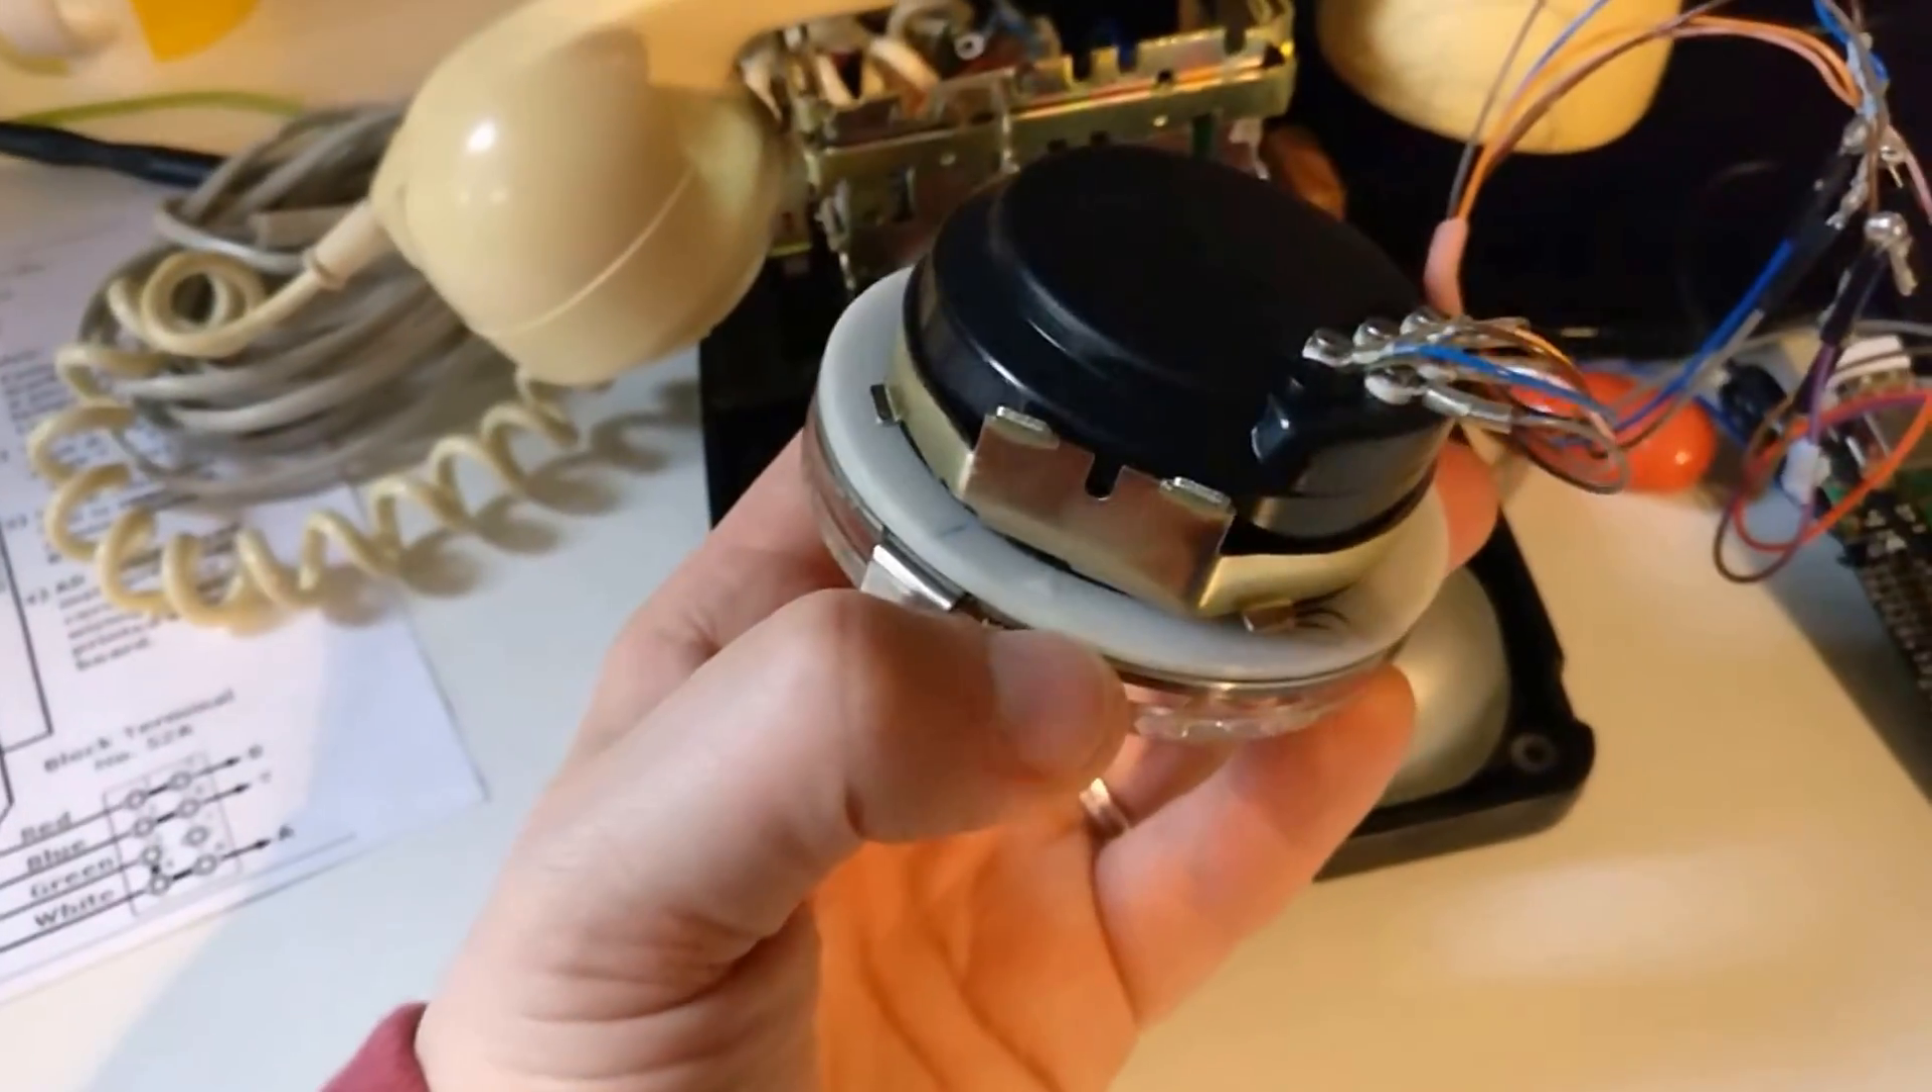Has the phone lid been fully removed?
Yes.